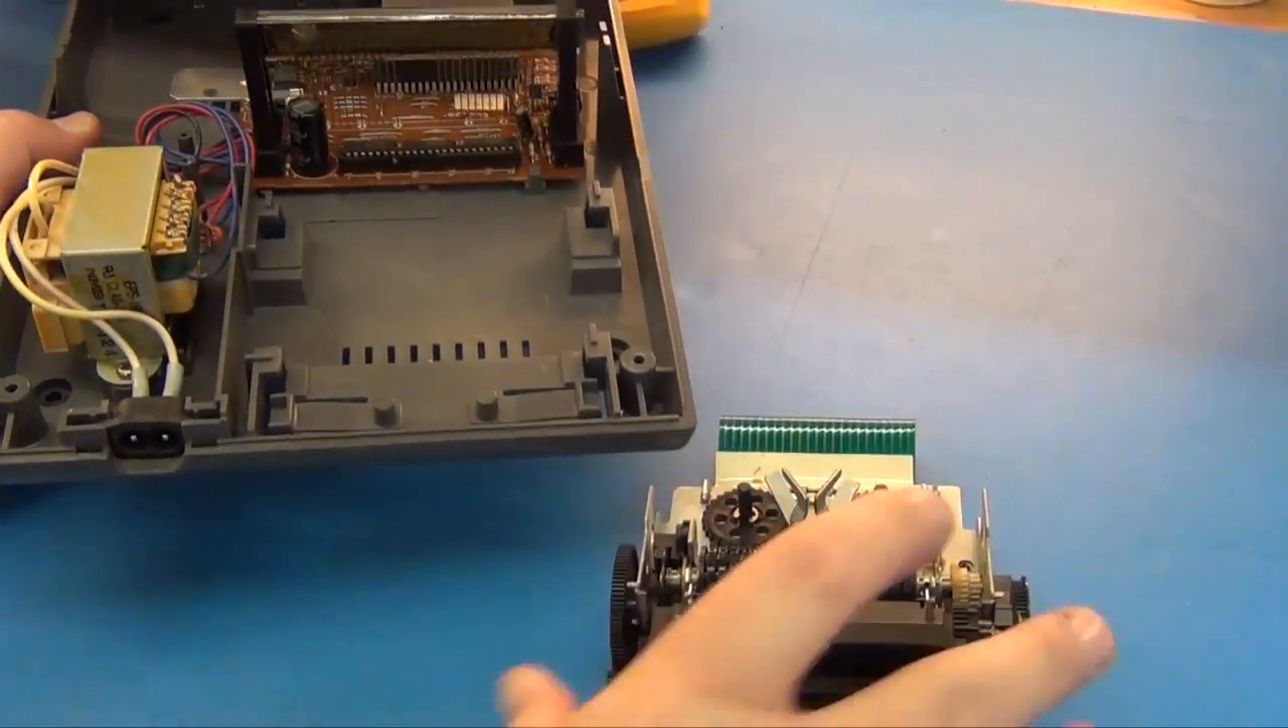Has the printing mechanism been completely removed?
Yes.